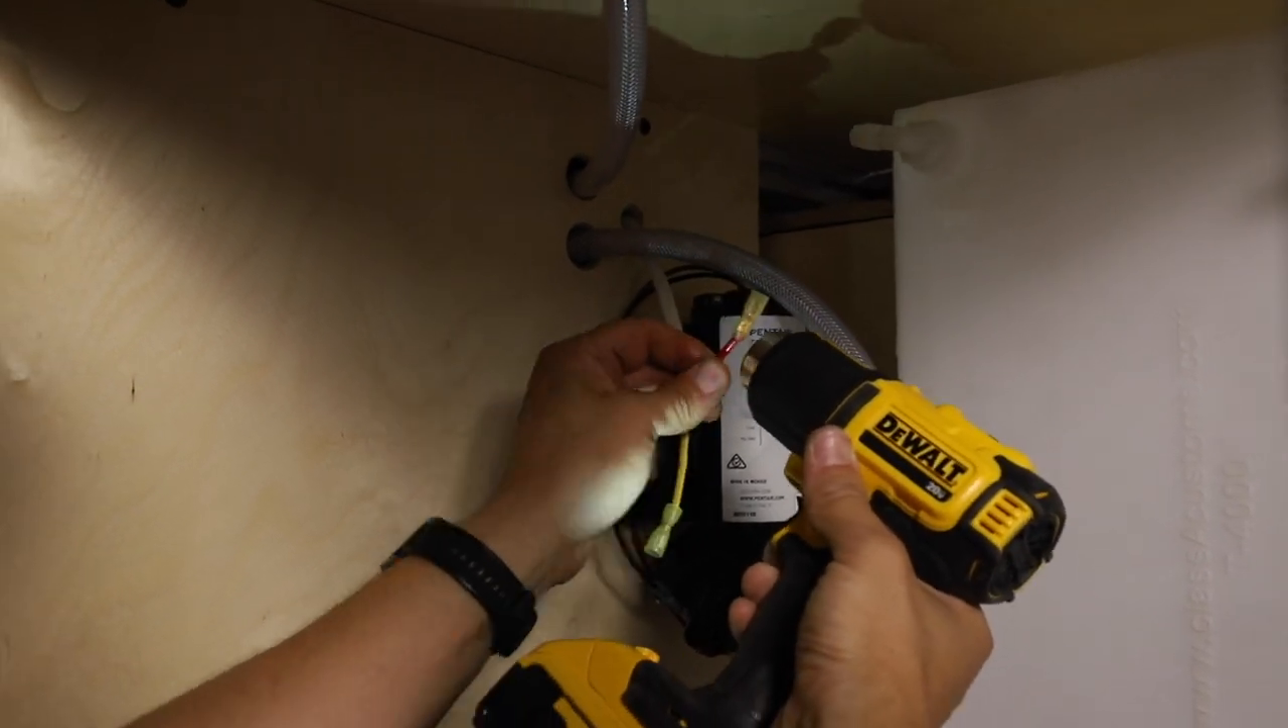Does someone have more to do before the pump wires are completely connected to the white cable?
Yes.